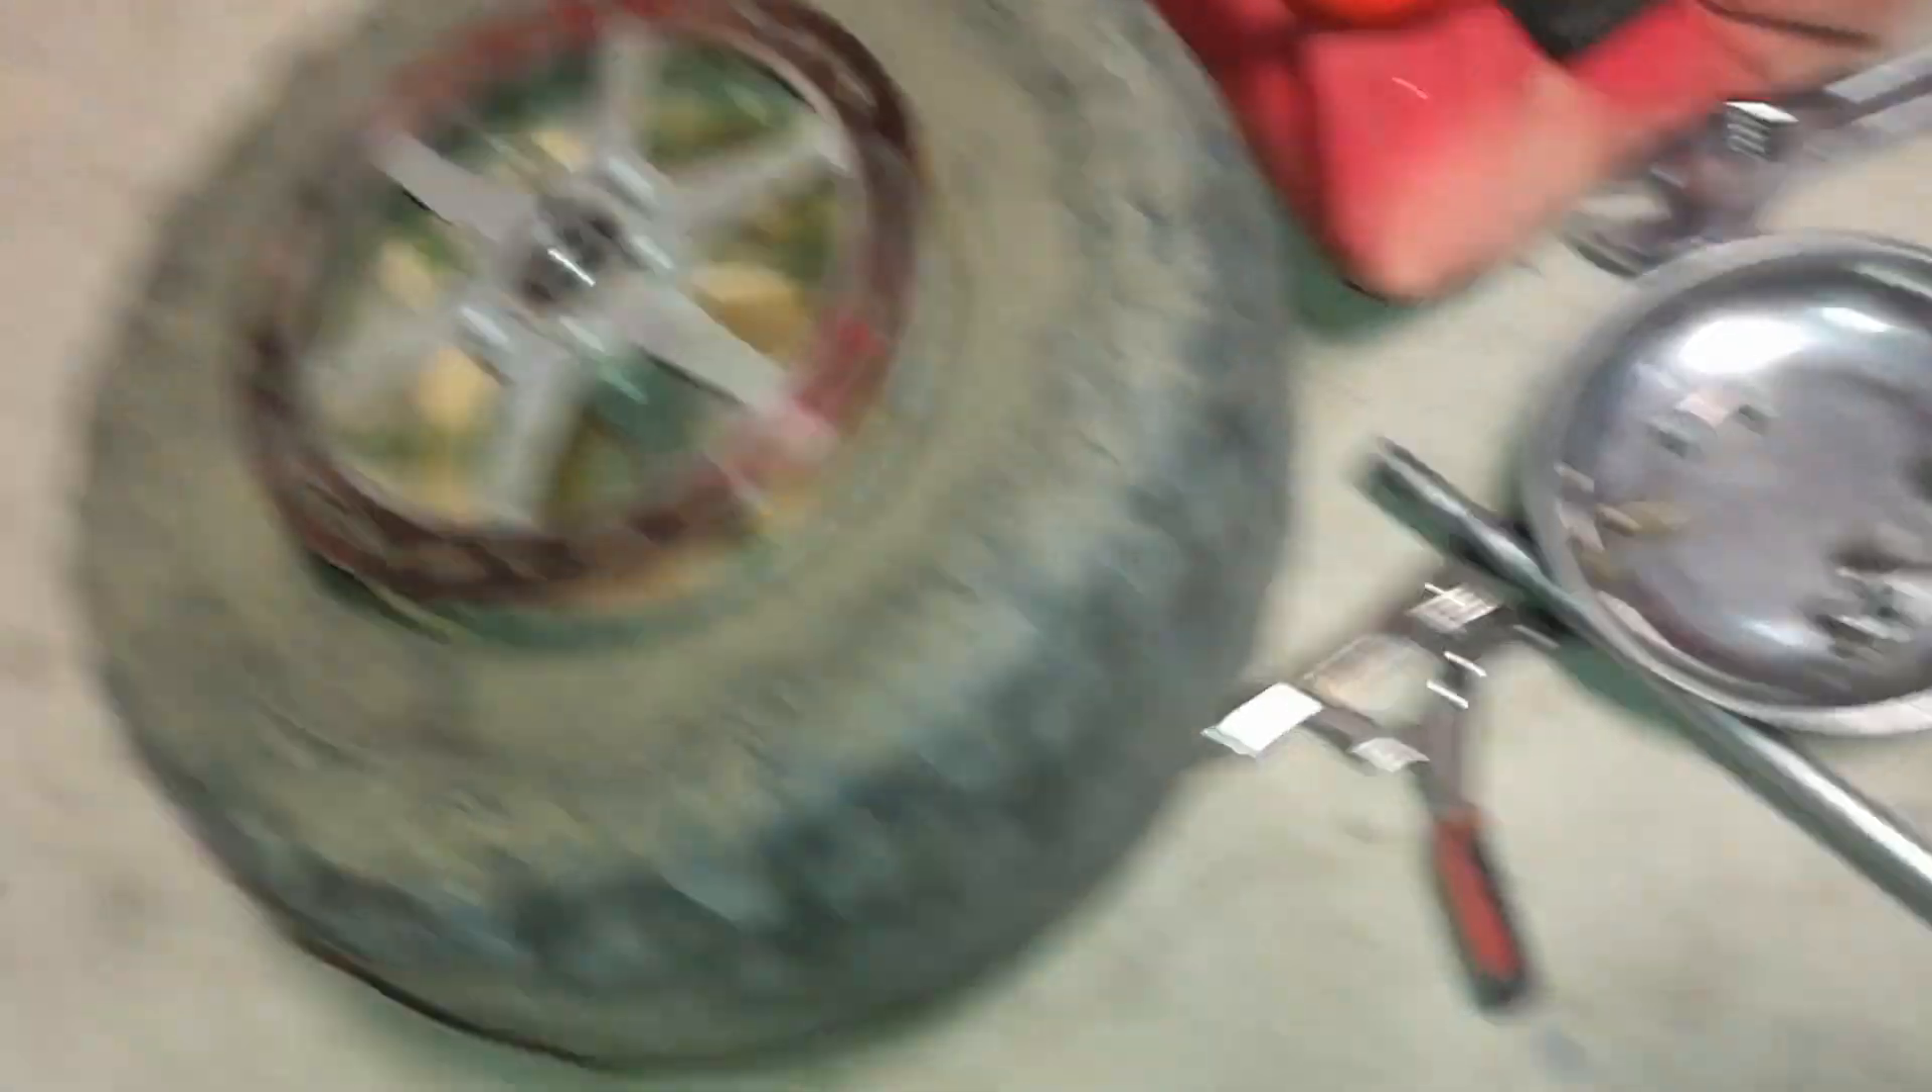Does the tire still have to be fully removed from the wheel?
Yes.